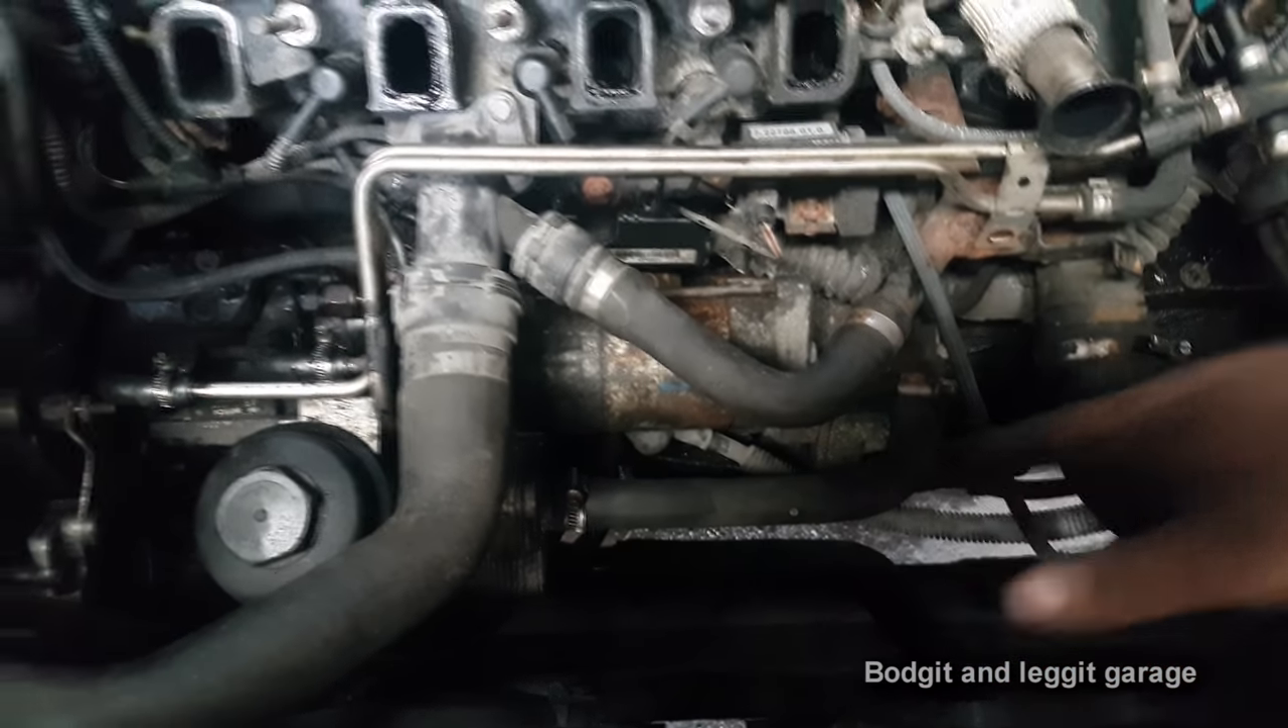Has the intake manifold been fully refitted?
No.